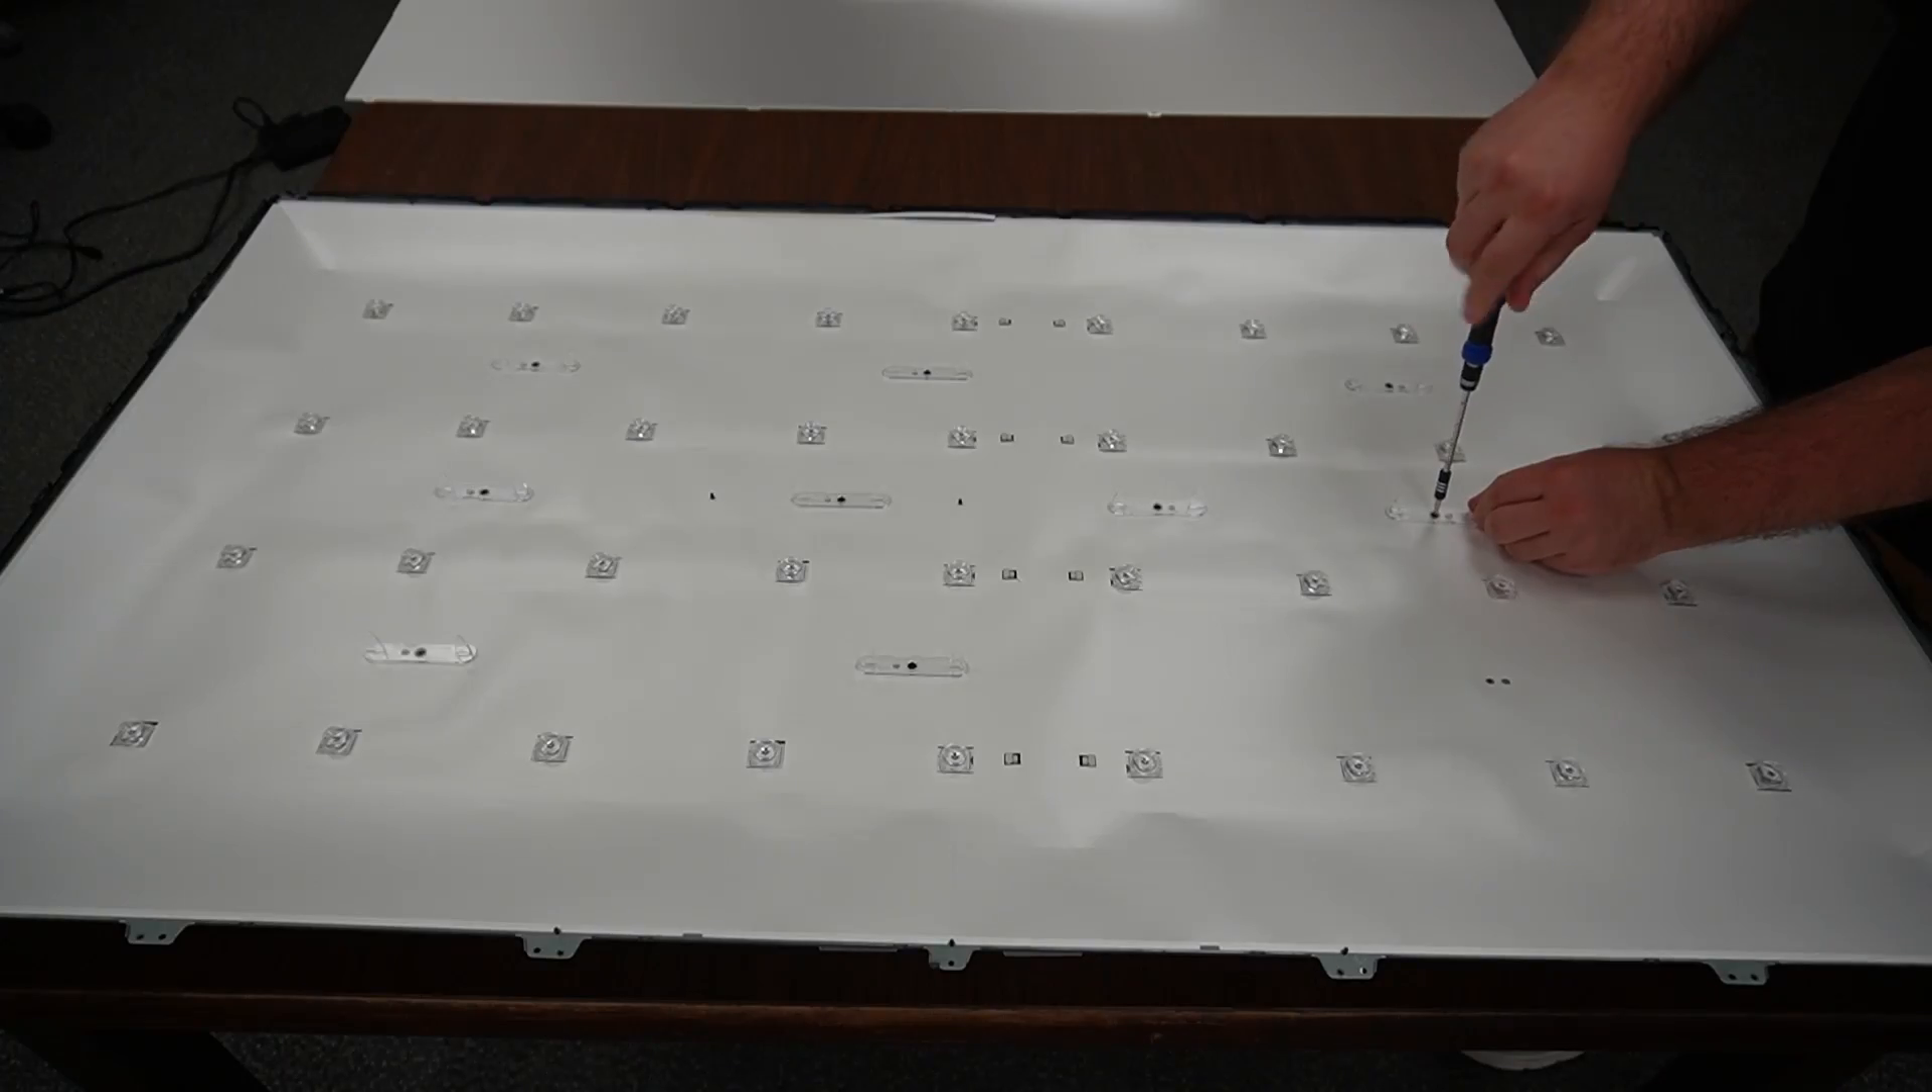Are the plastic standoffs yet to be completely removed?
Yes.